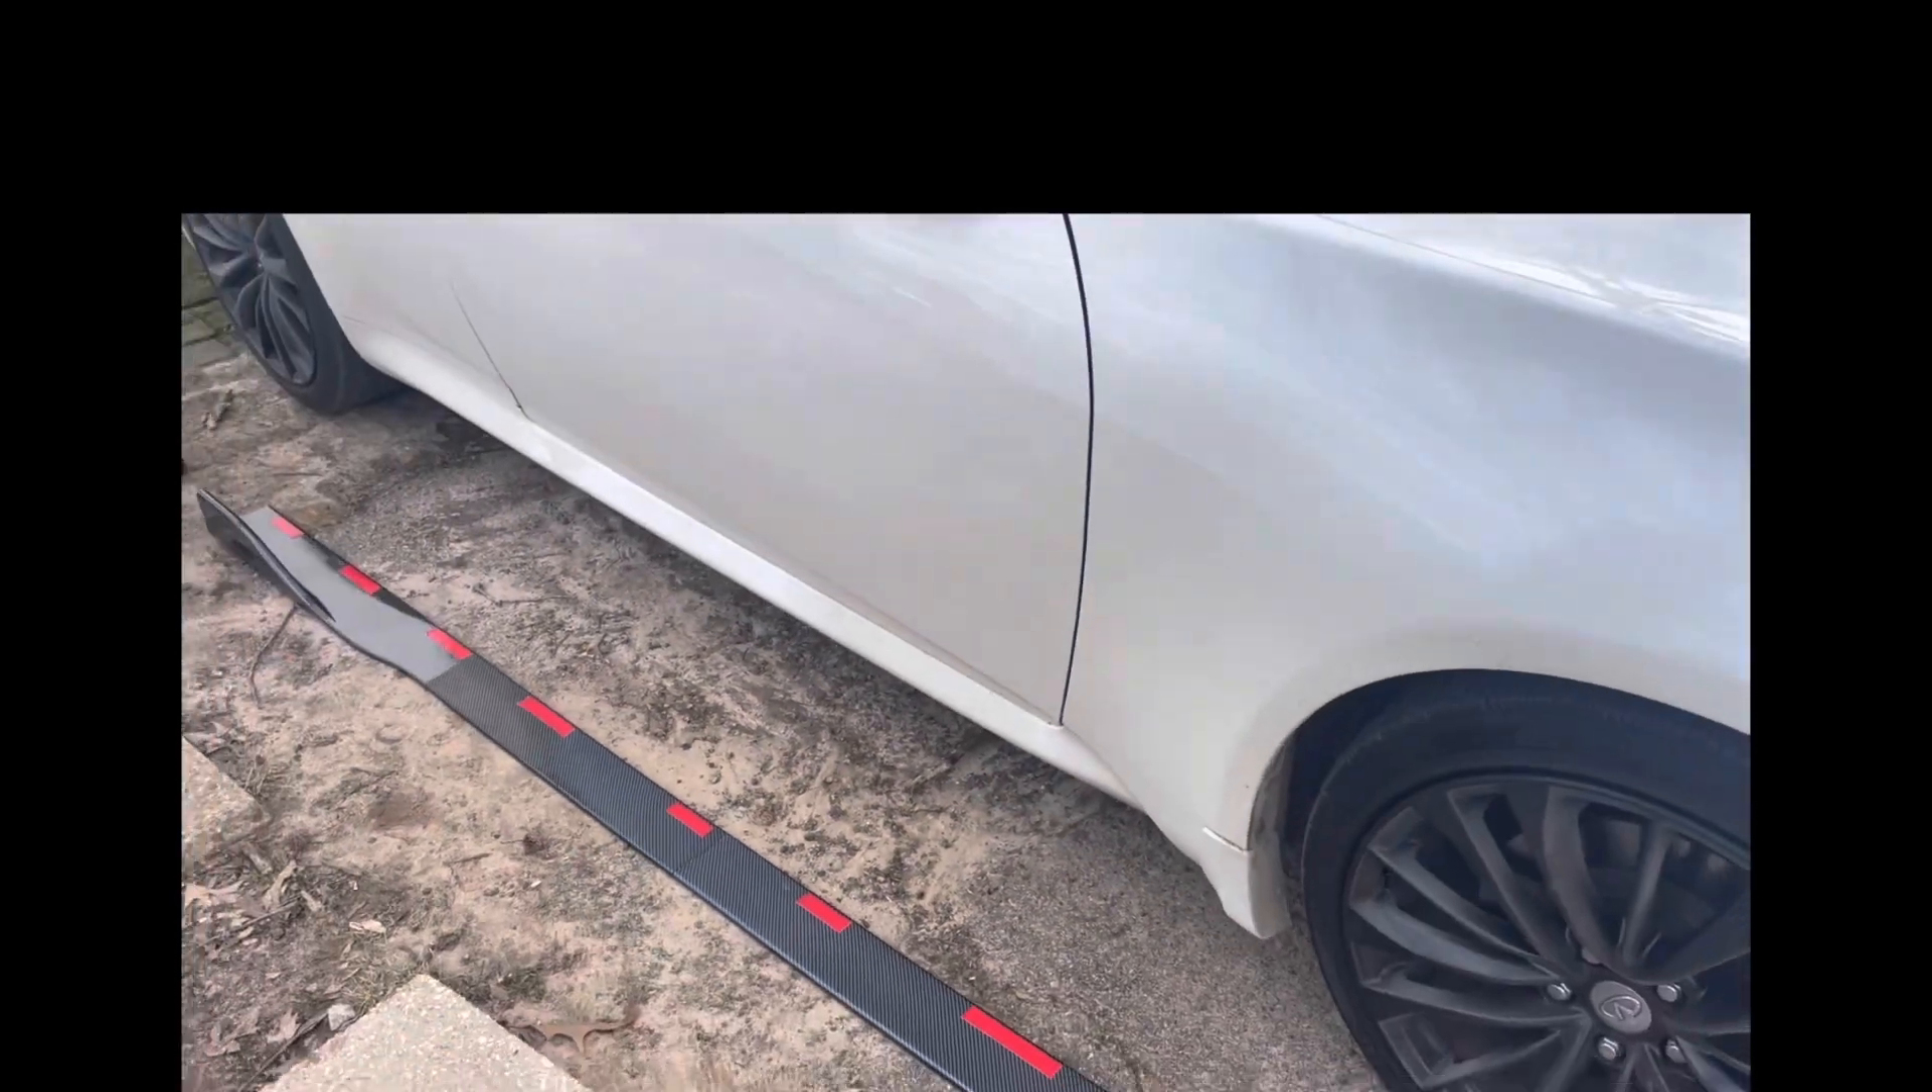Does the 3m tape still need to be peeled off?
Yes.